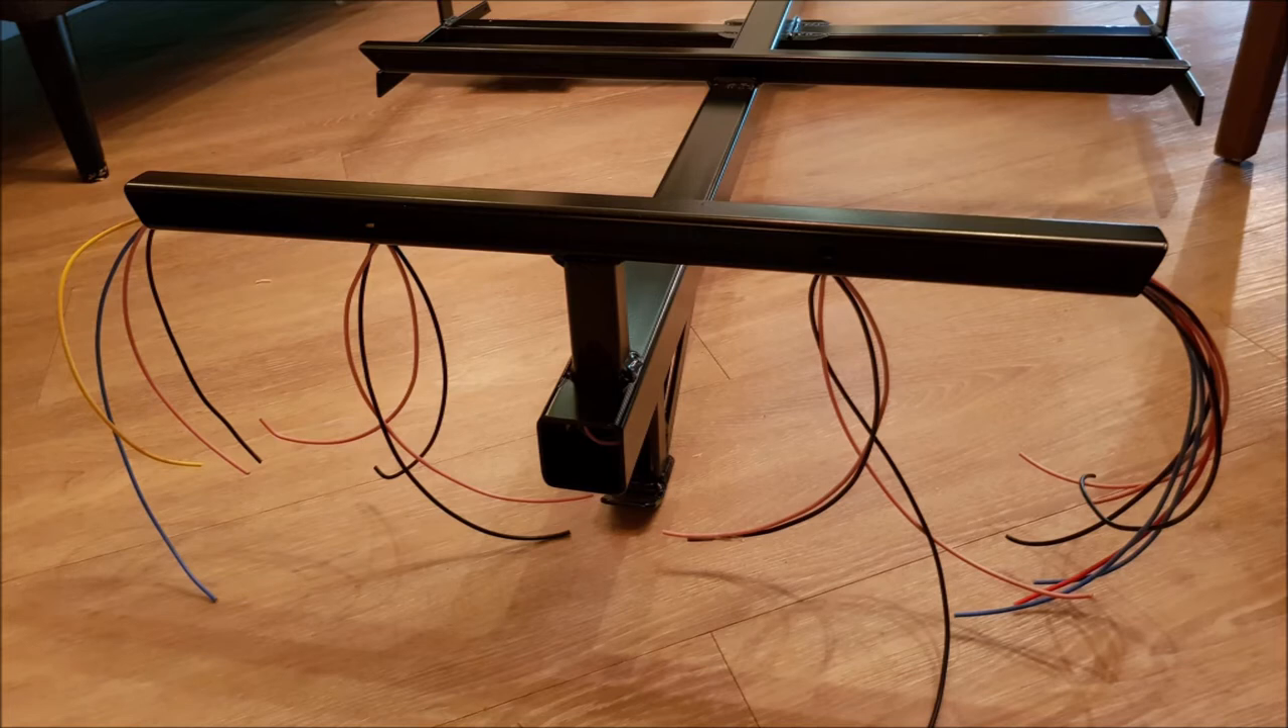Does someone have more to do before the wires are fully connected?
Yes.